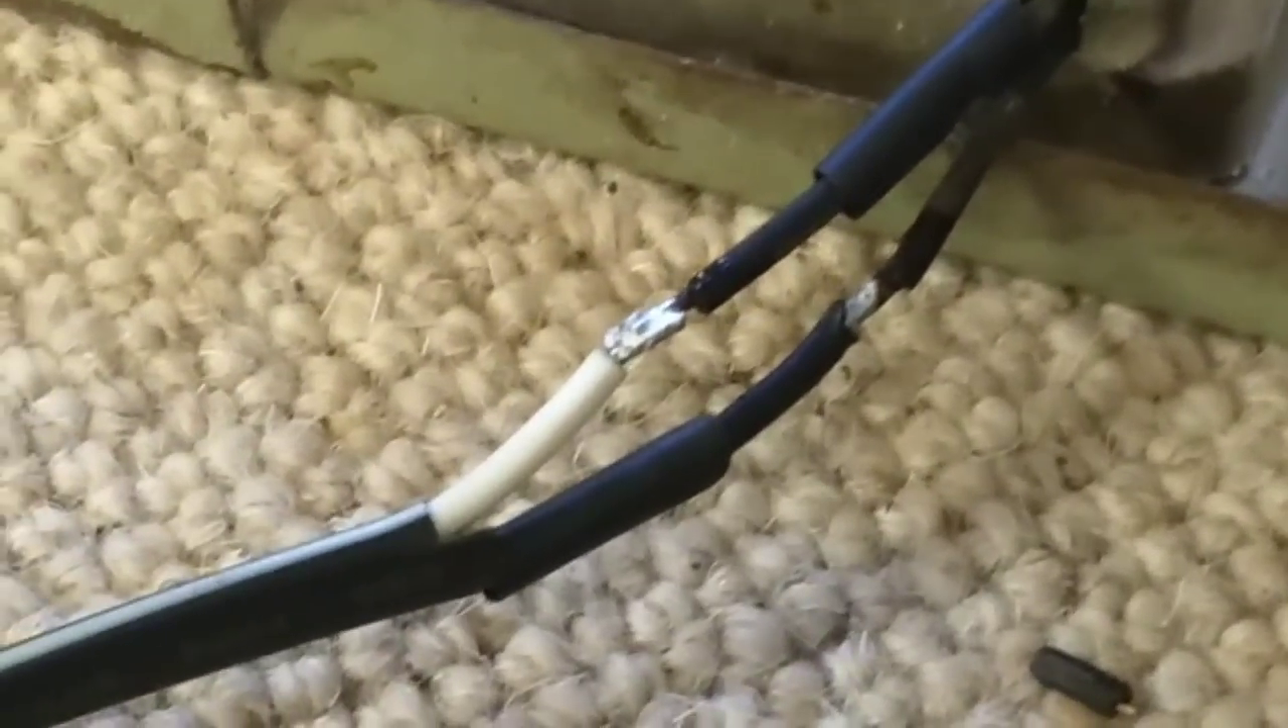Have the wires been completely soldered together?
Yes.